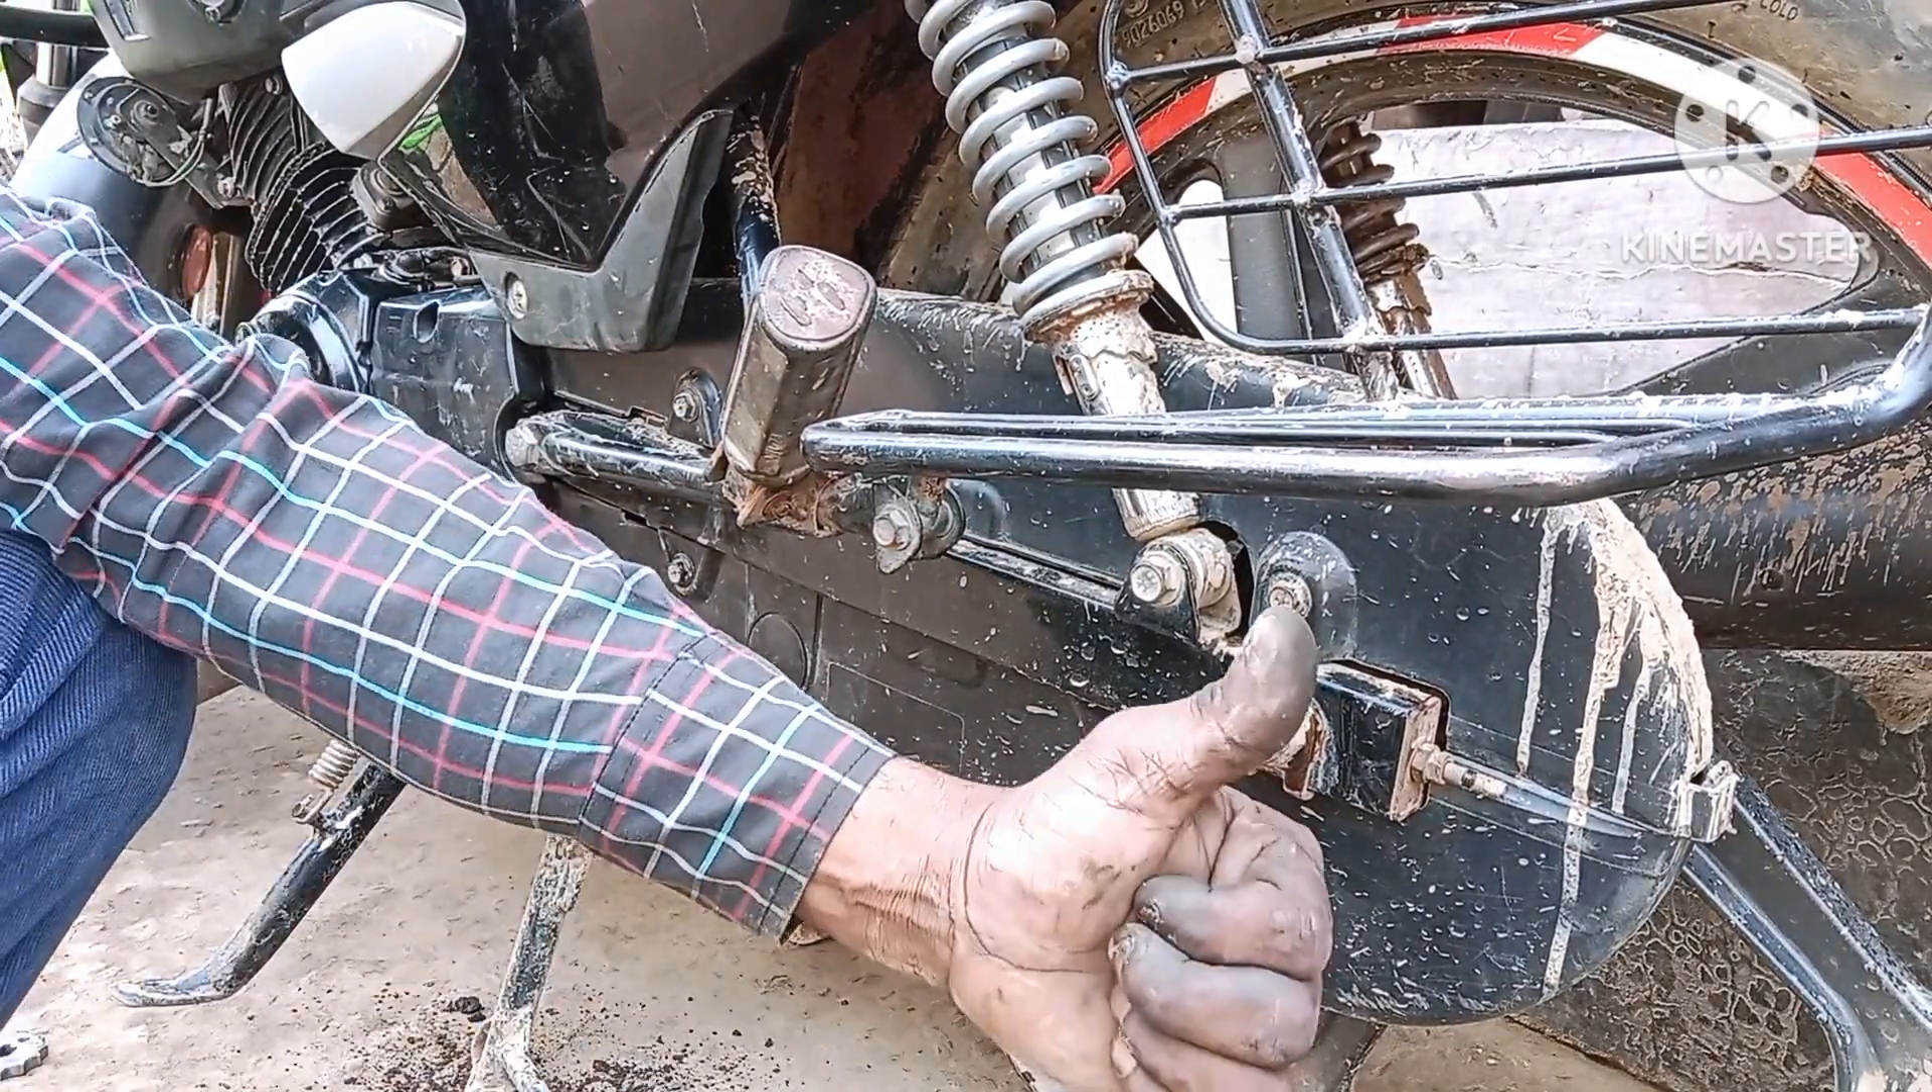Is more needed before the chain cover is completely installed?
No.